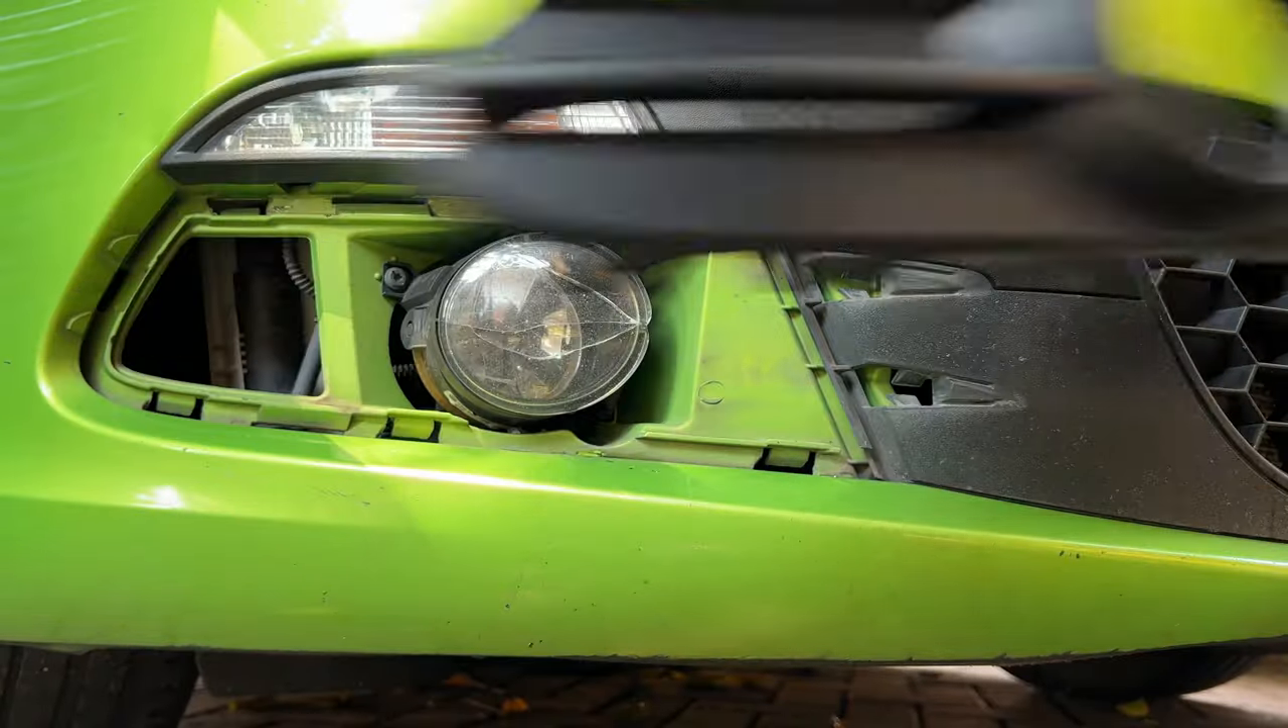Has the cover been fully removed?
Yes.